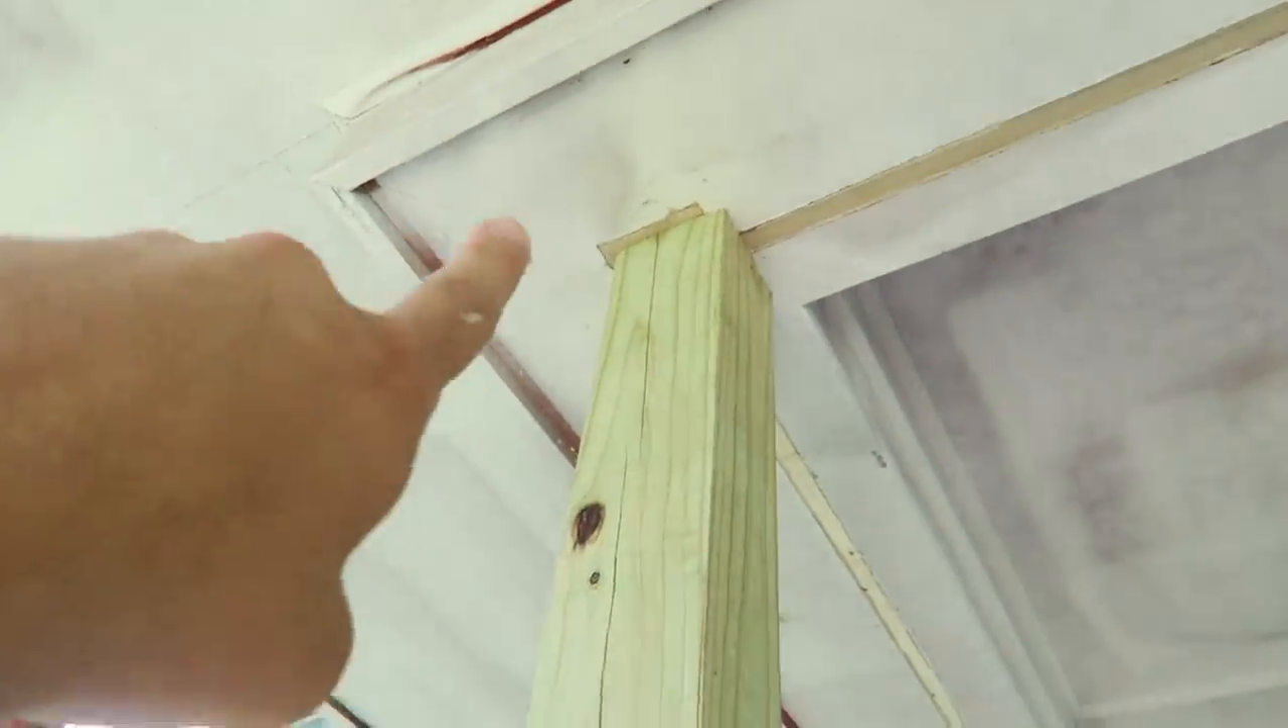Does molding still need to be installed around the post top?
Yes.